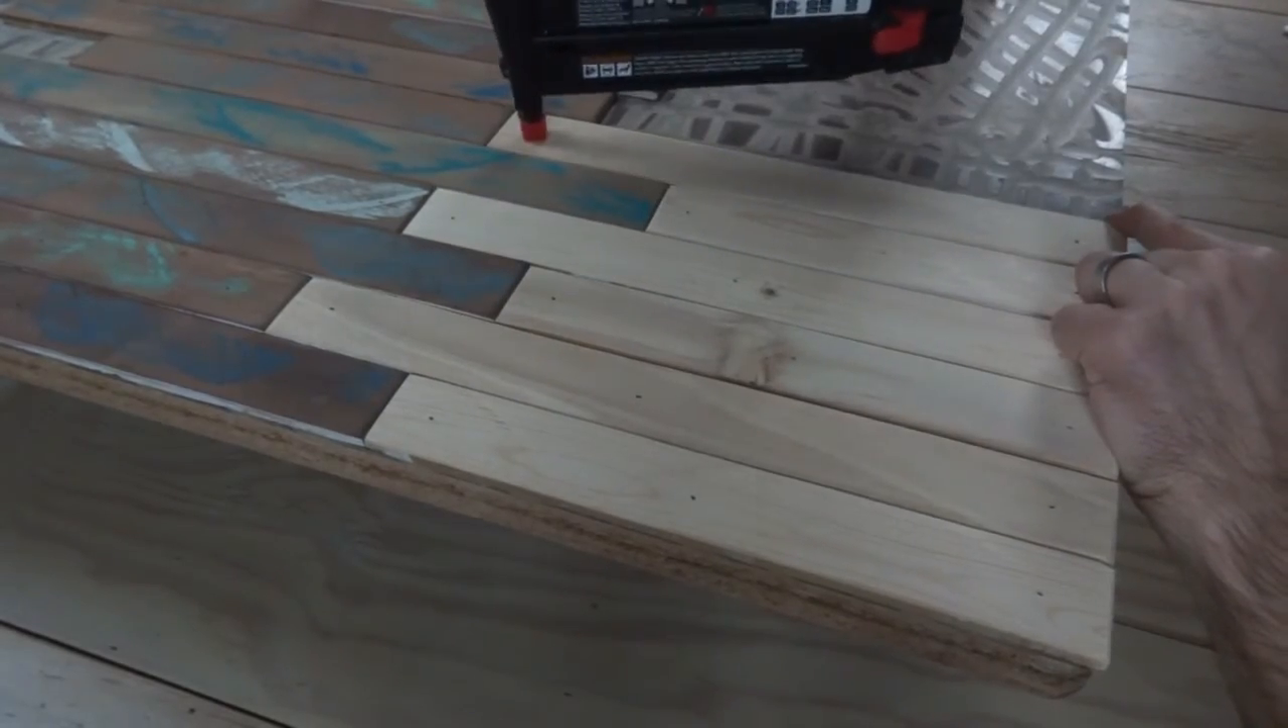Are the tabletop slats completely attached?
No.